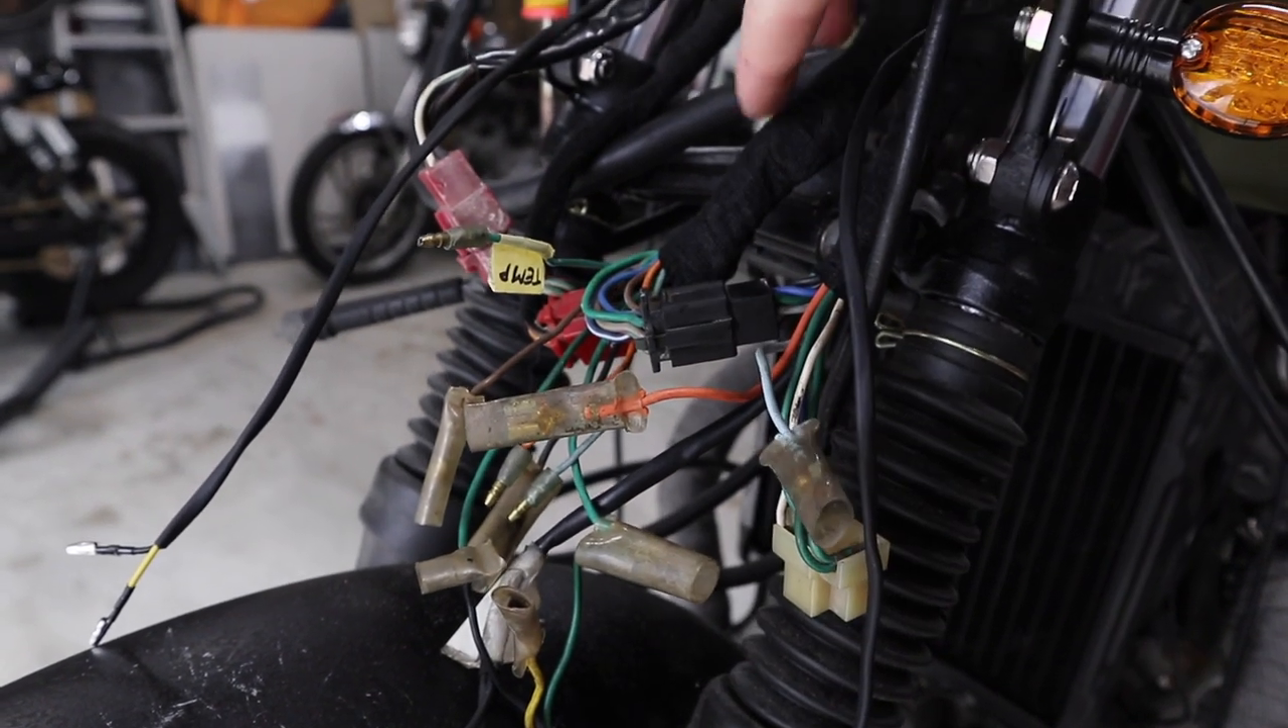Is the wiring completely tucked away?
No.